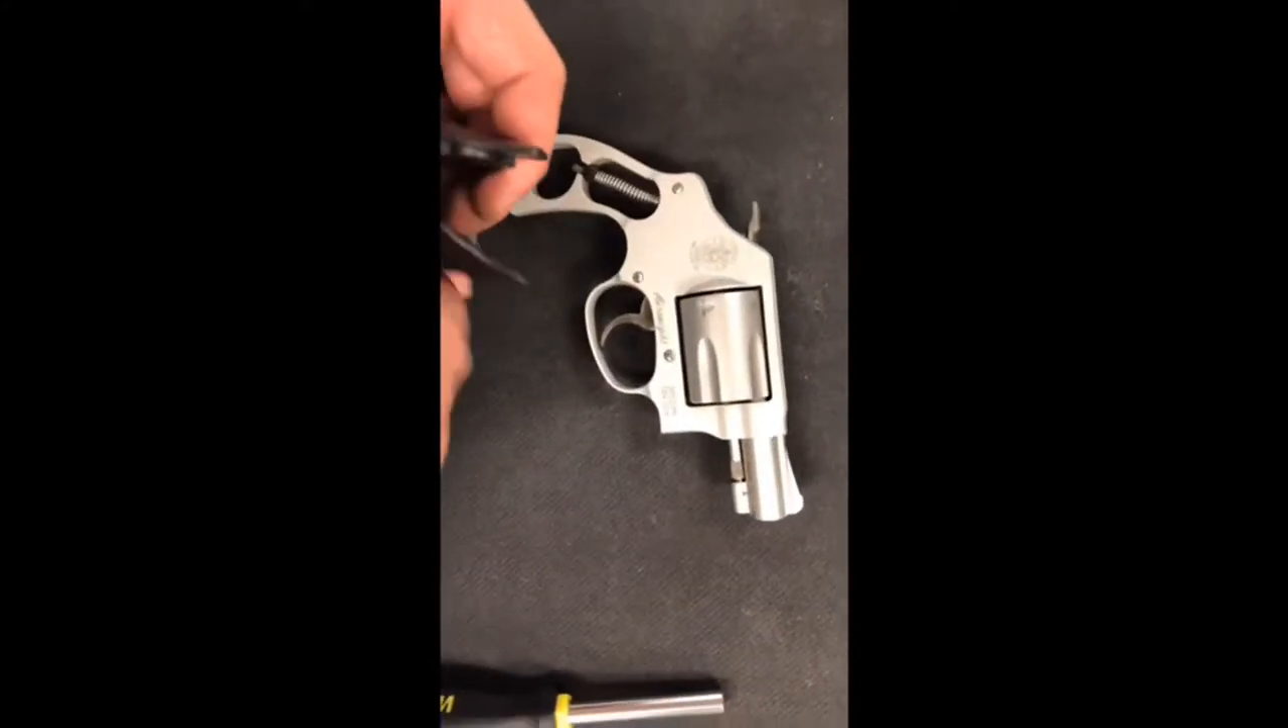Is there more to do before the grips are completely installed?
Yes.